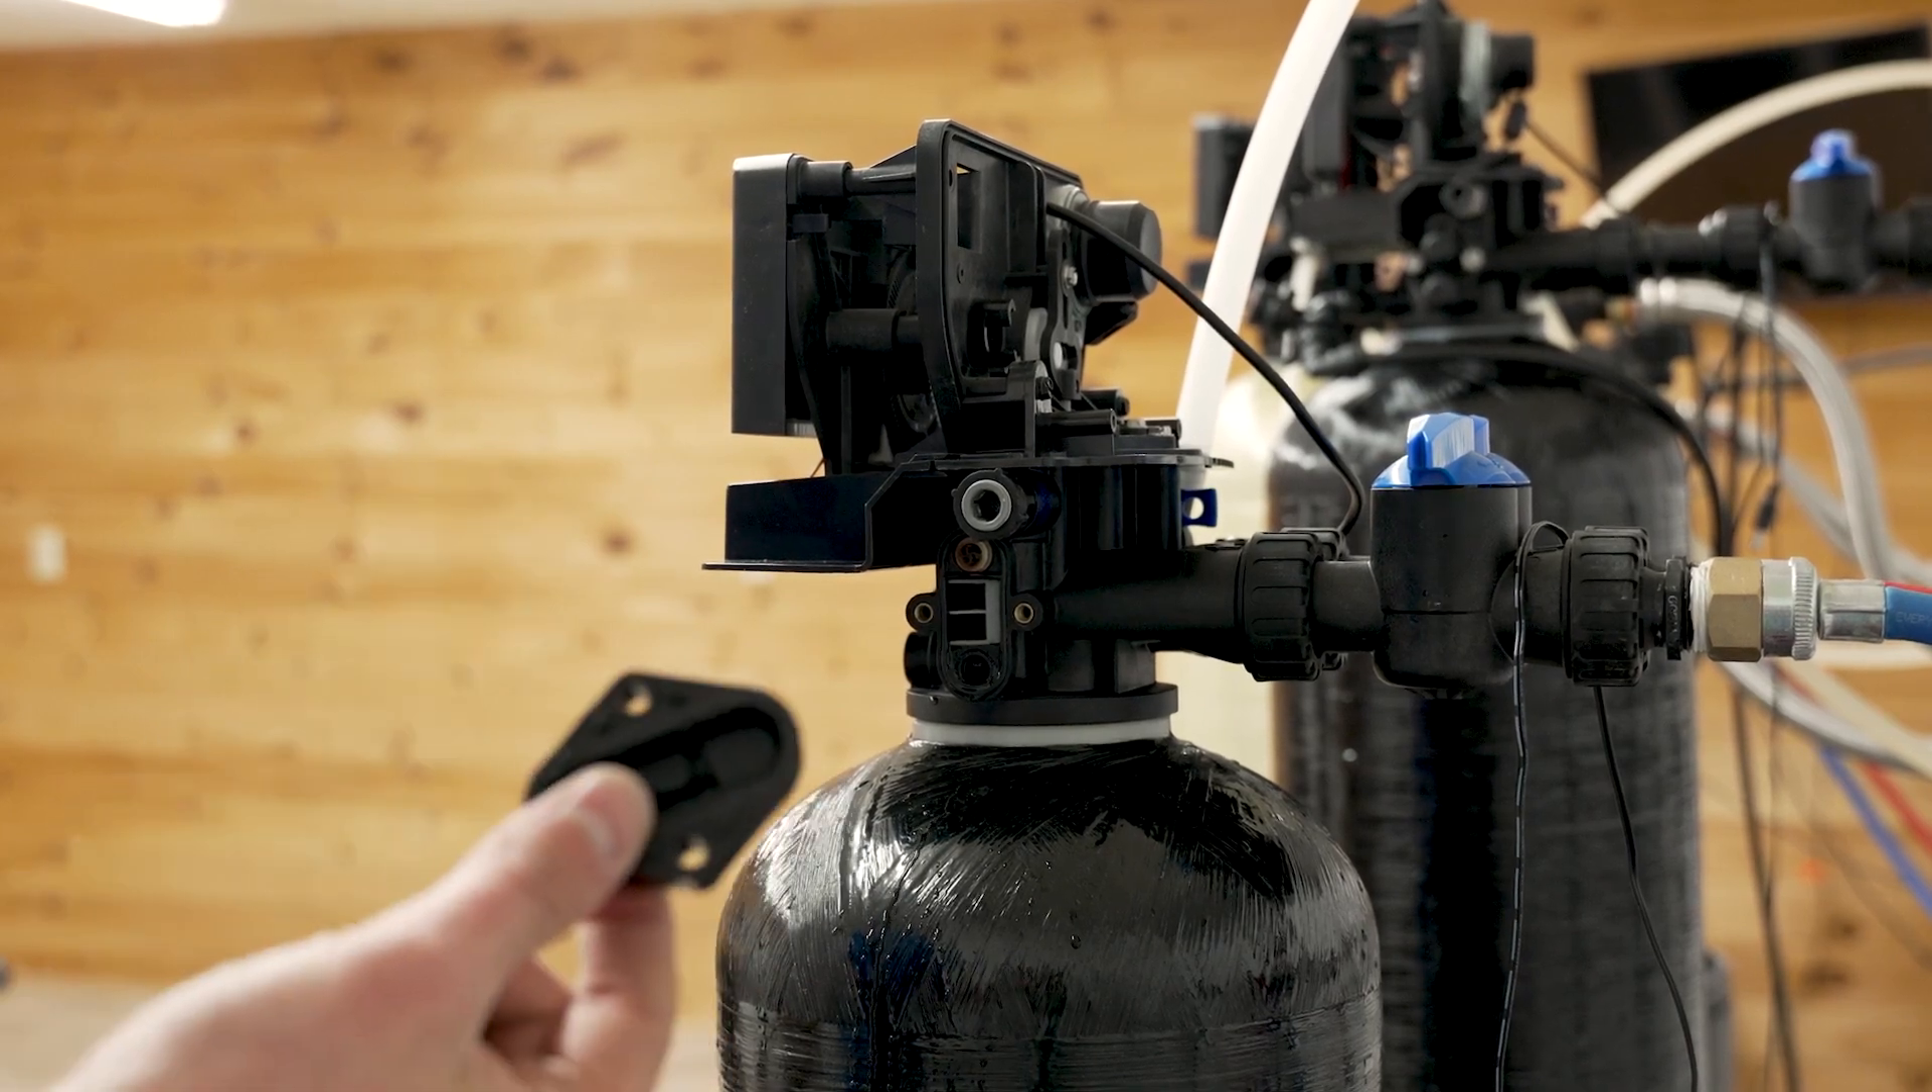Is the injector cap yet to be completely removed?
No.